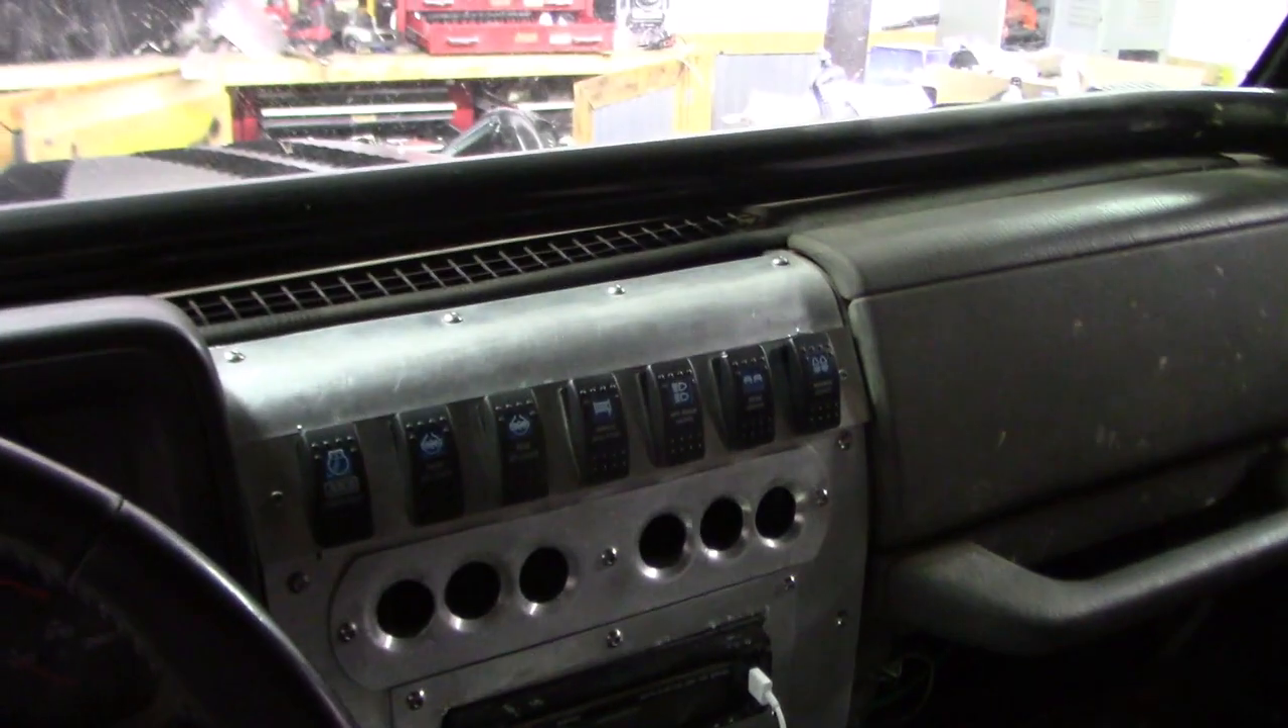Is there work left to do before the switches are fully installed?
No.